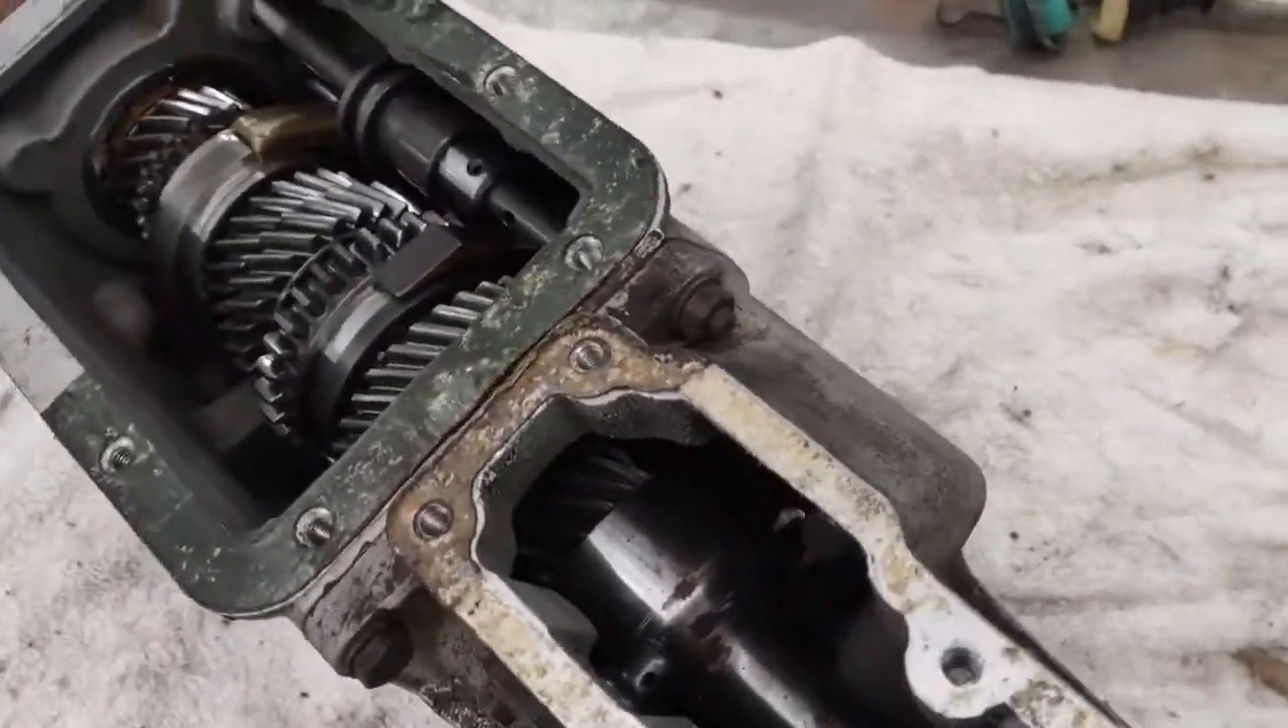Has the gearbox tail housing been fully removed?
No.